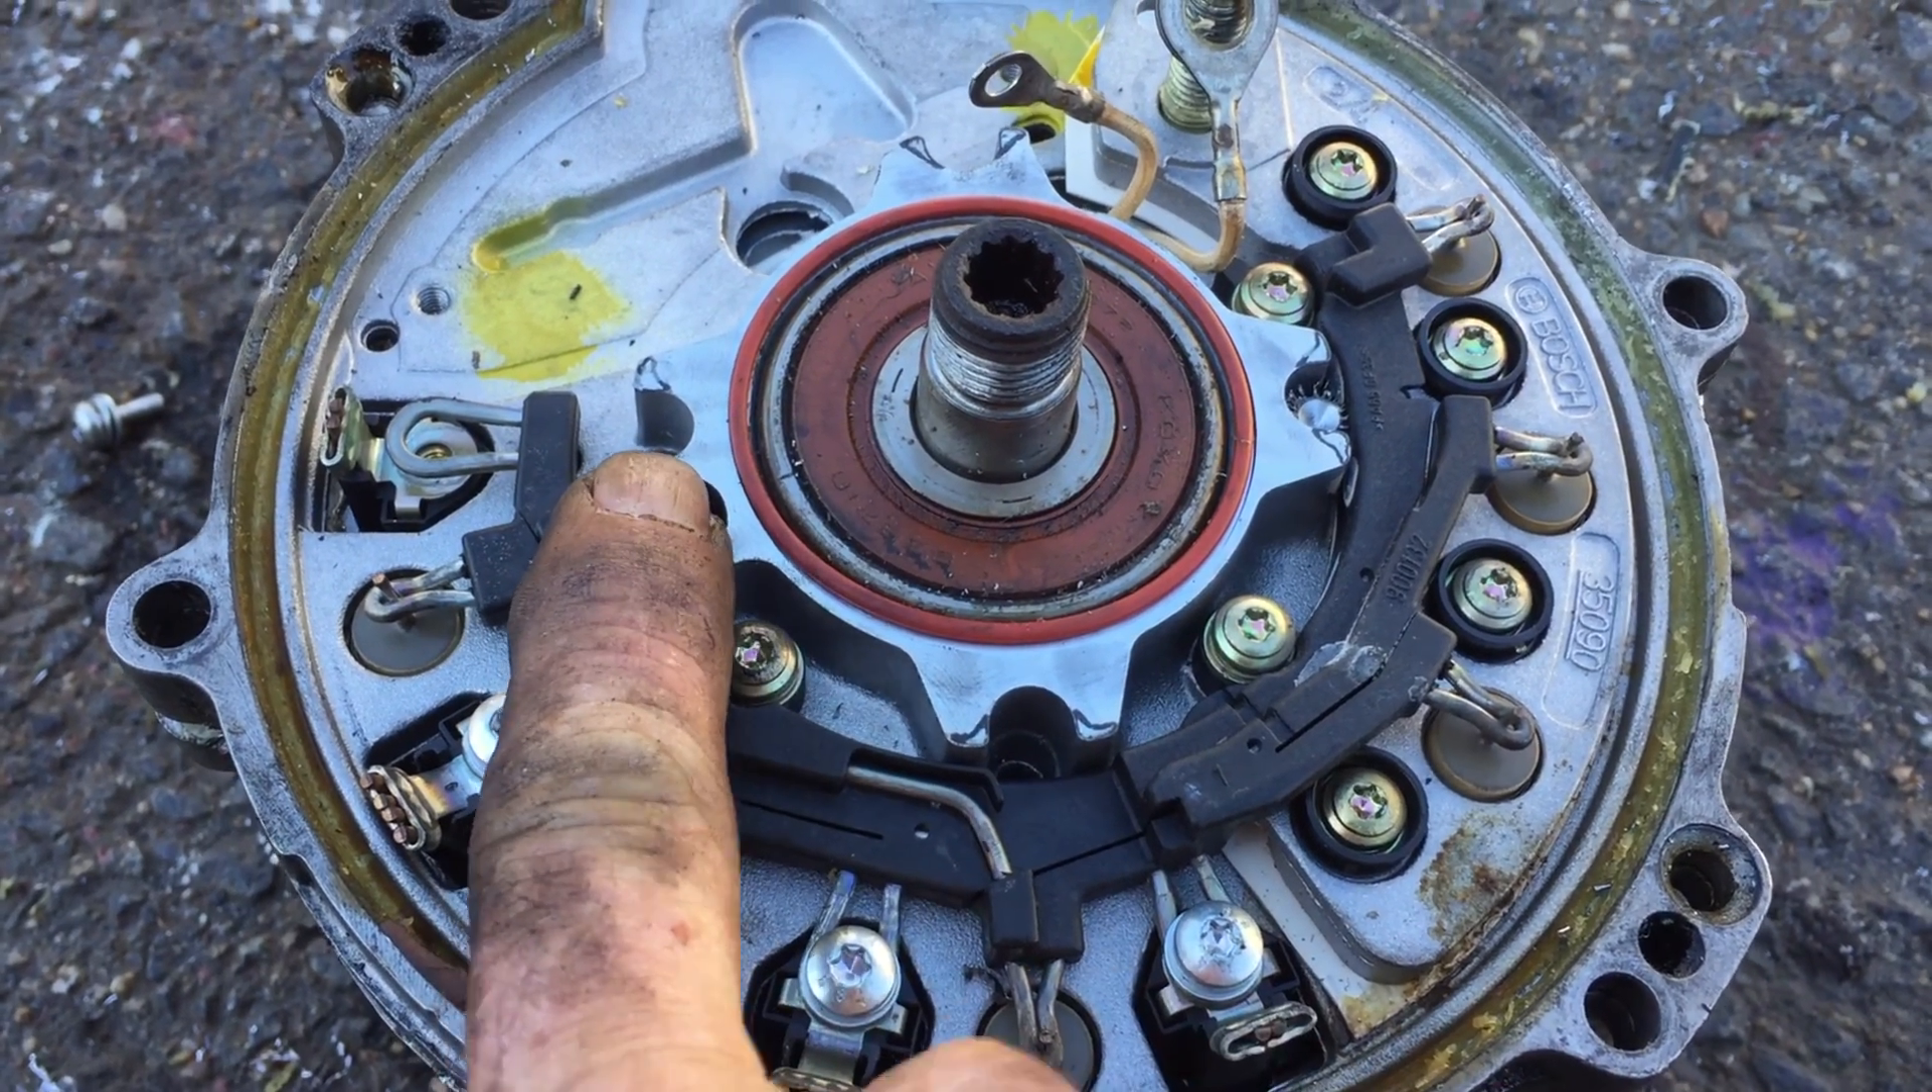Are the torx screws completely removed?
No.